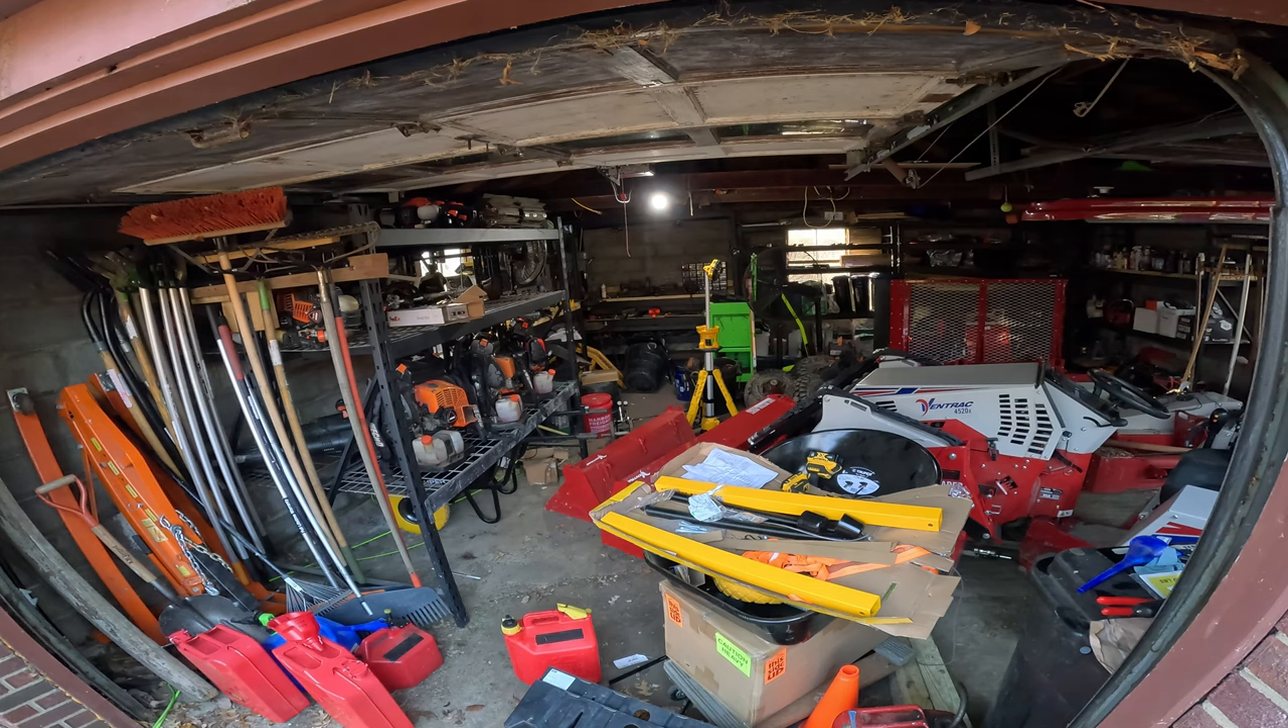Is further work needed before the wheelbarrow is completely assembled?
Yes.